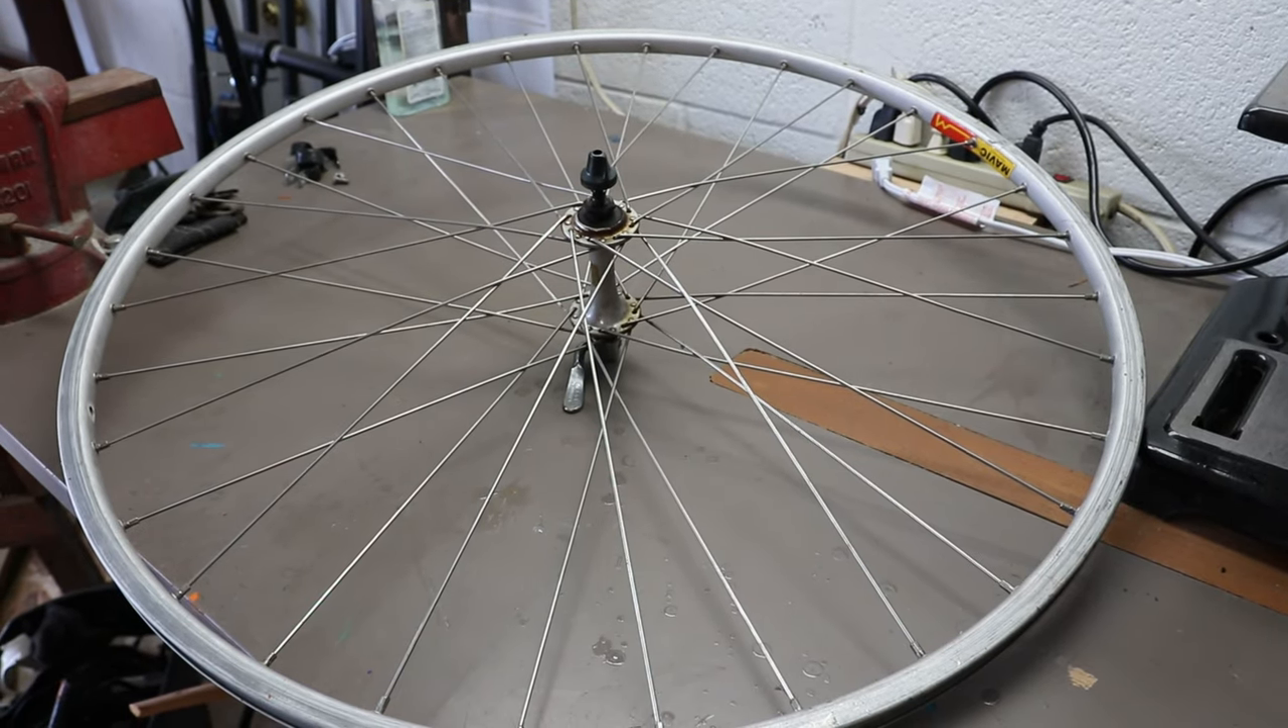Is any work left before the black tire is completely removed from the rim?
No.